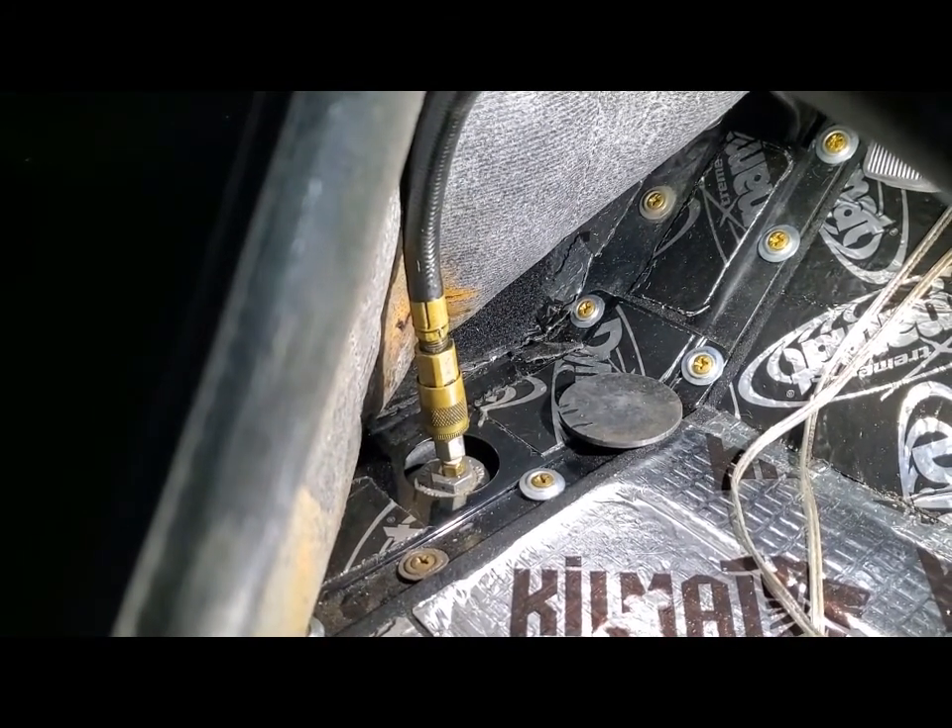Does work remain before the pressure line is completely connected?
No.